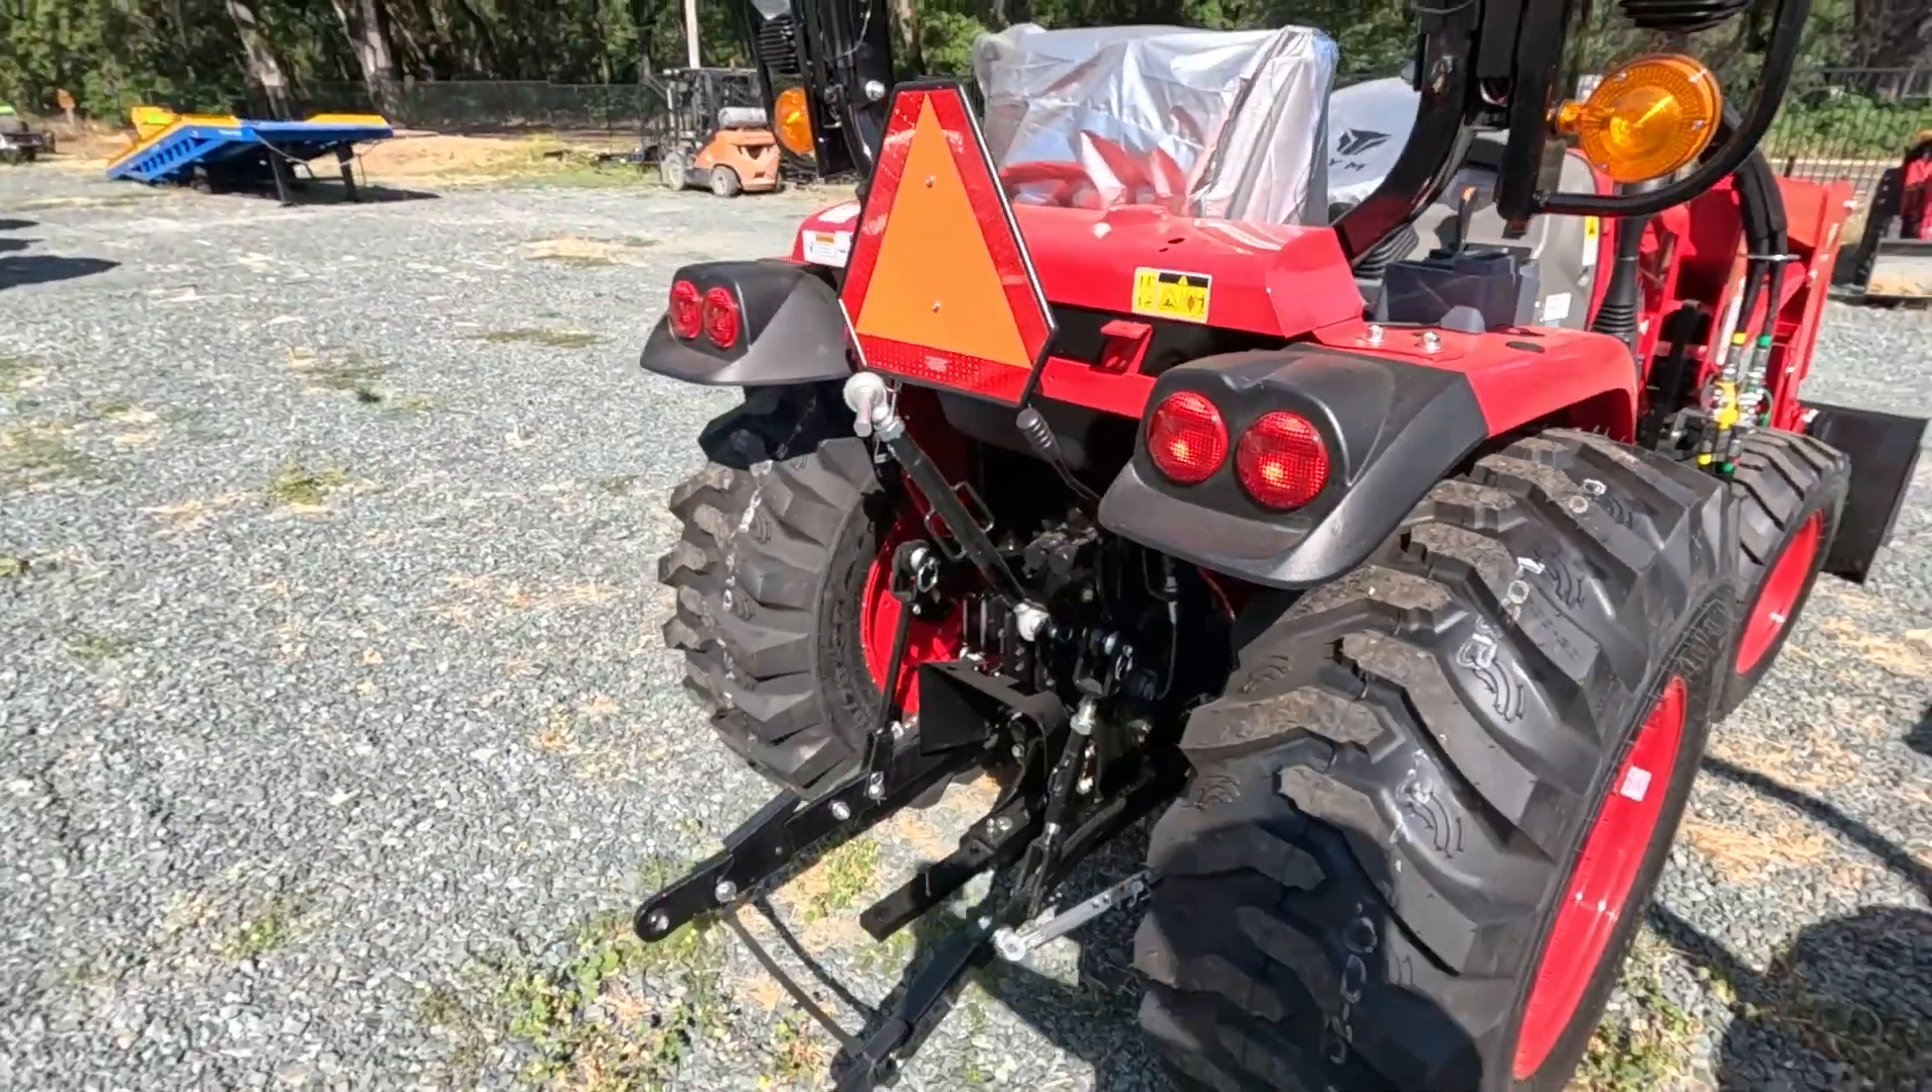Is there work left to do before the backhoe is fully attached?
Yes.